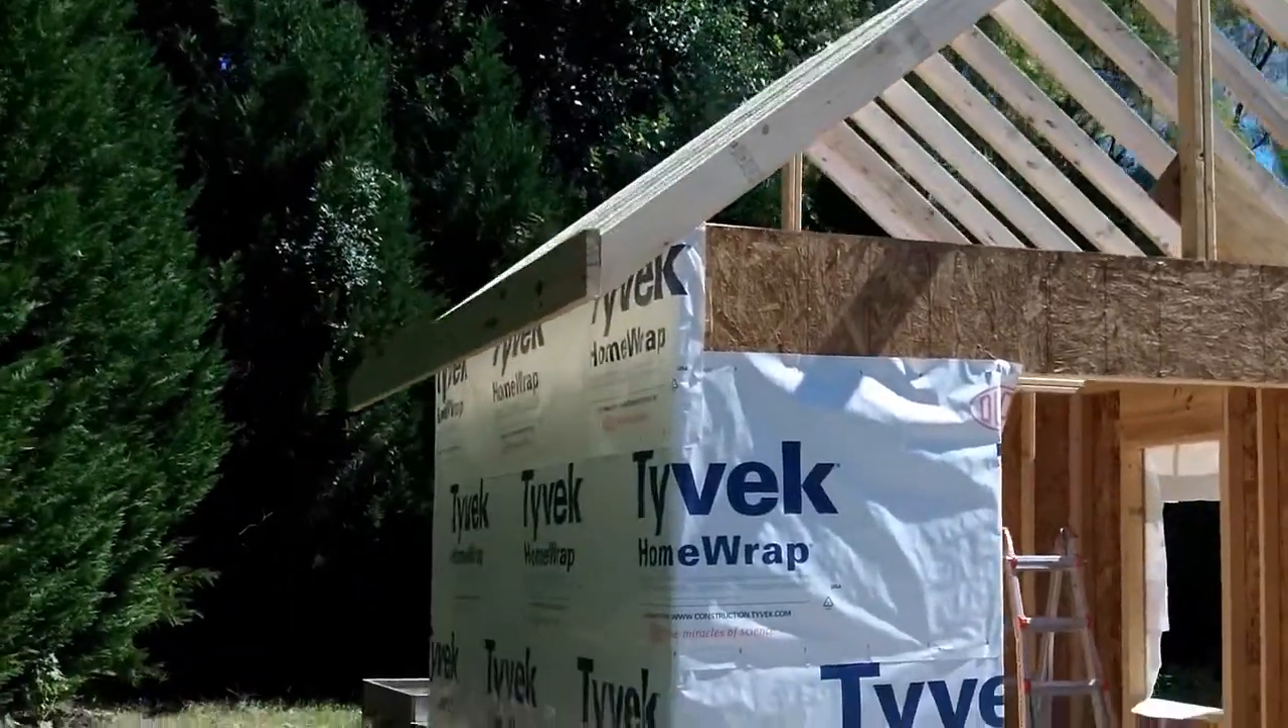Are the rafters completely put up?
Yes.